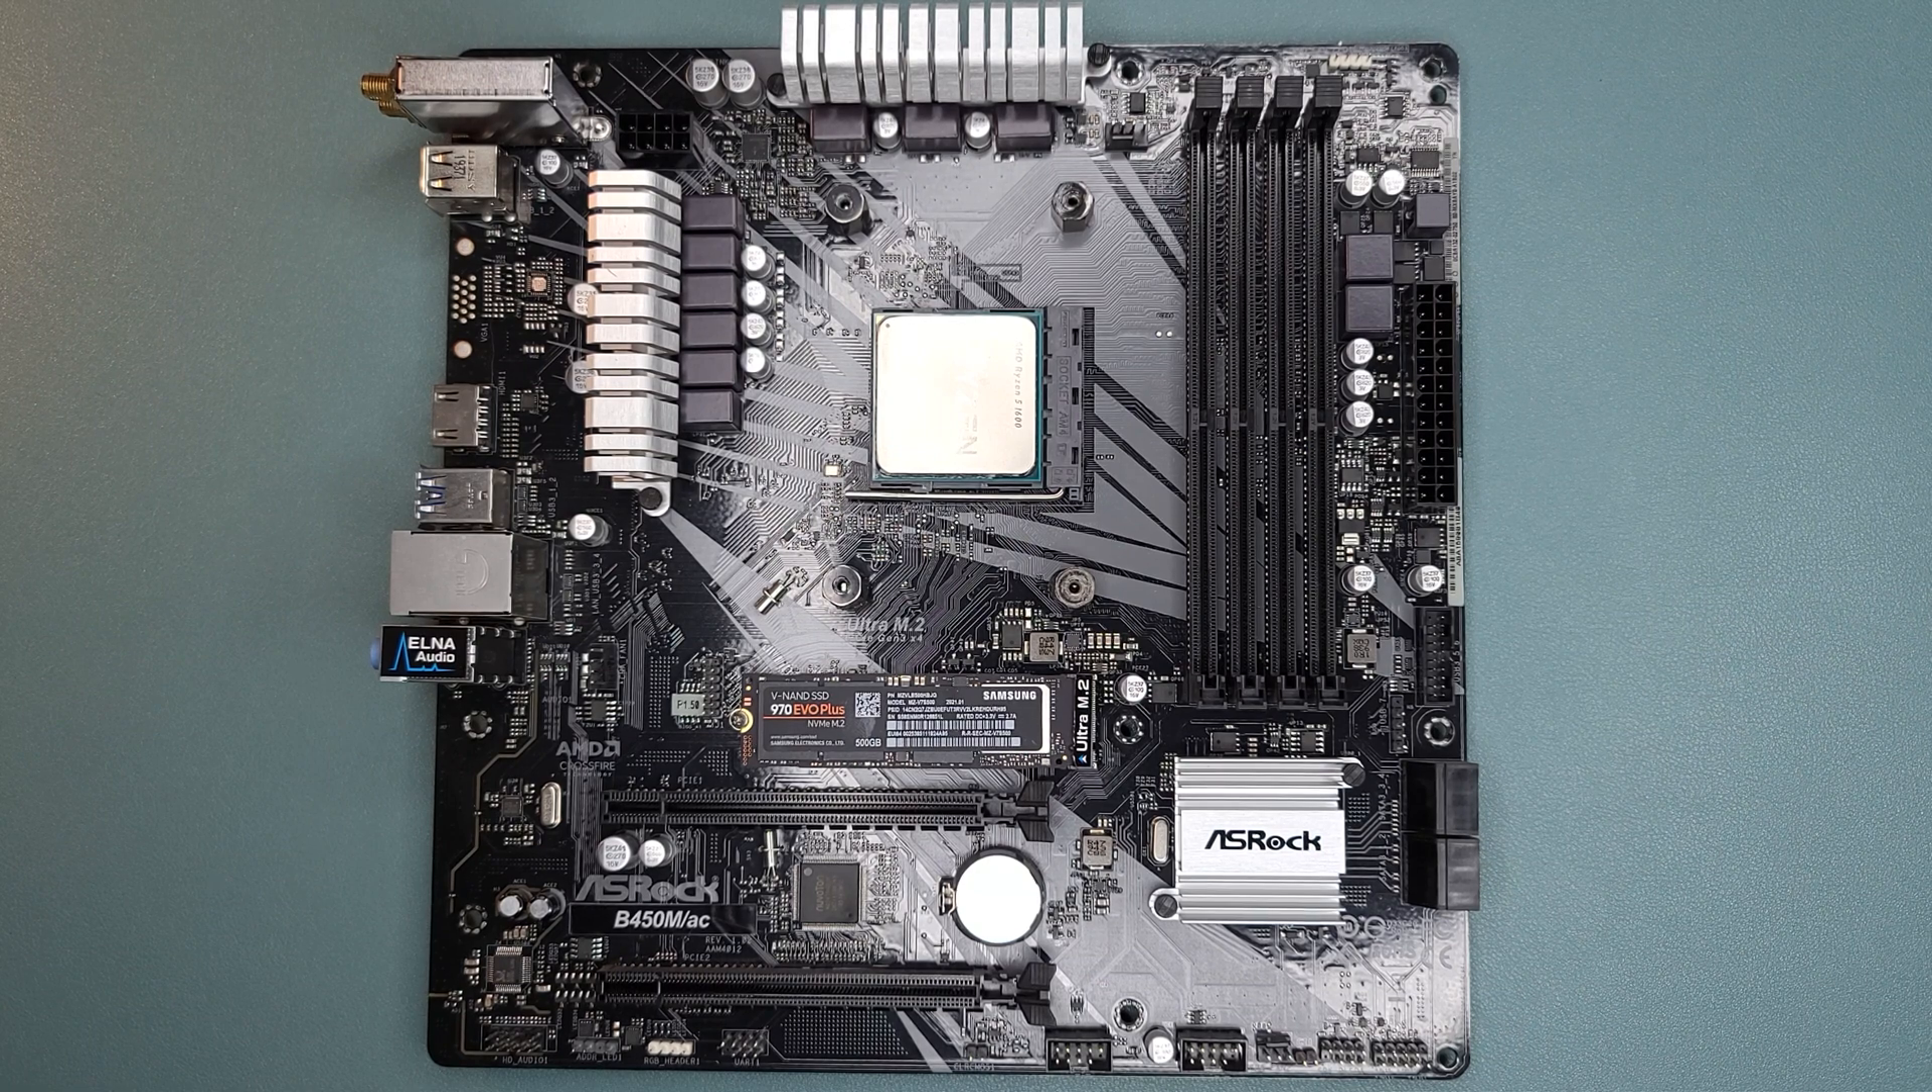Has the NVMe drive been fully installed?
Yes.